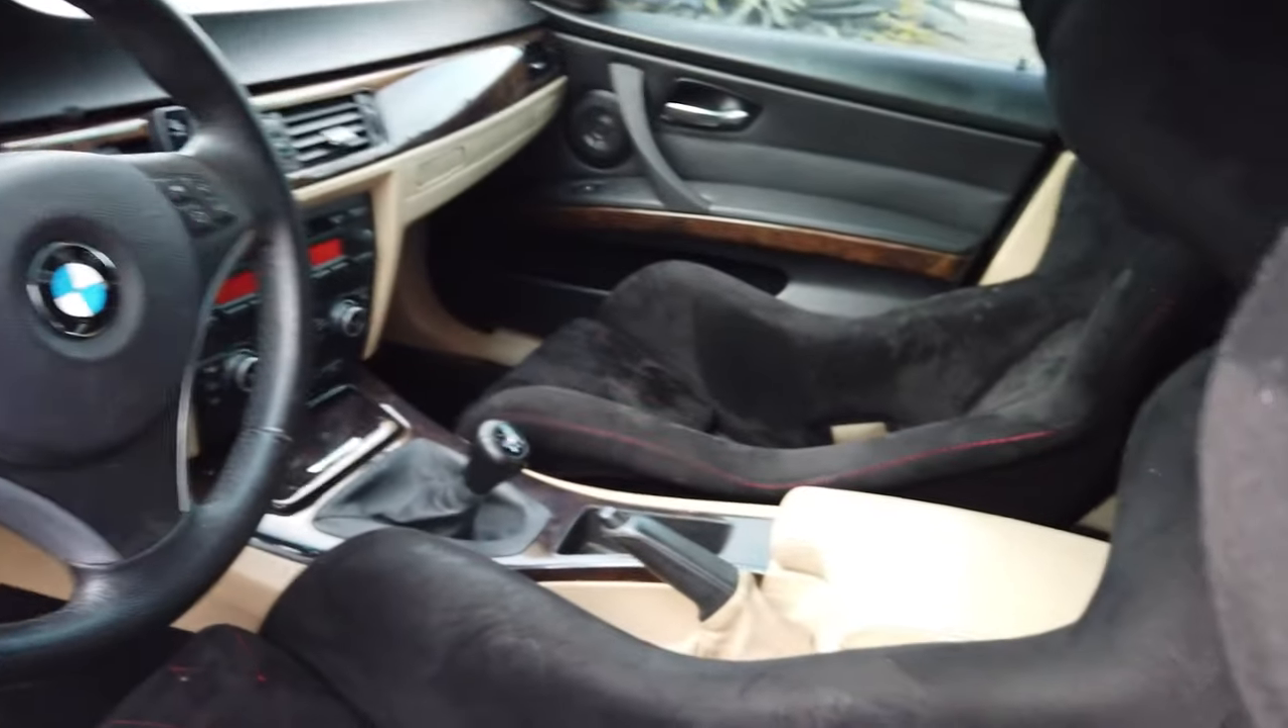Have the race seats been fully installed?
Yes.